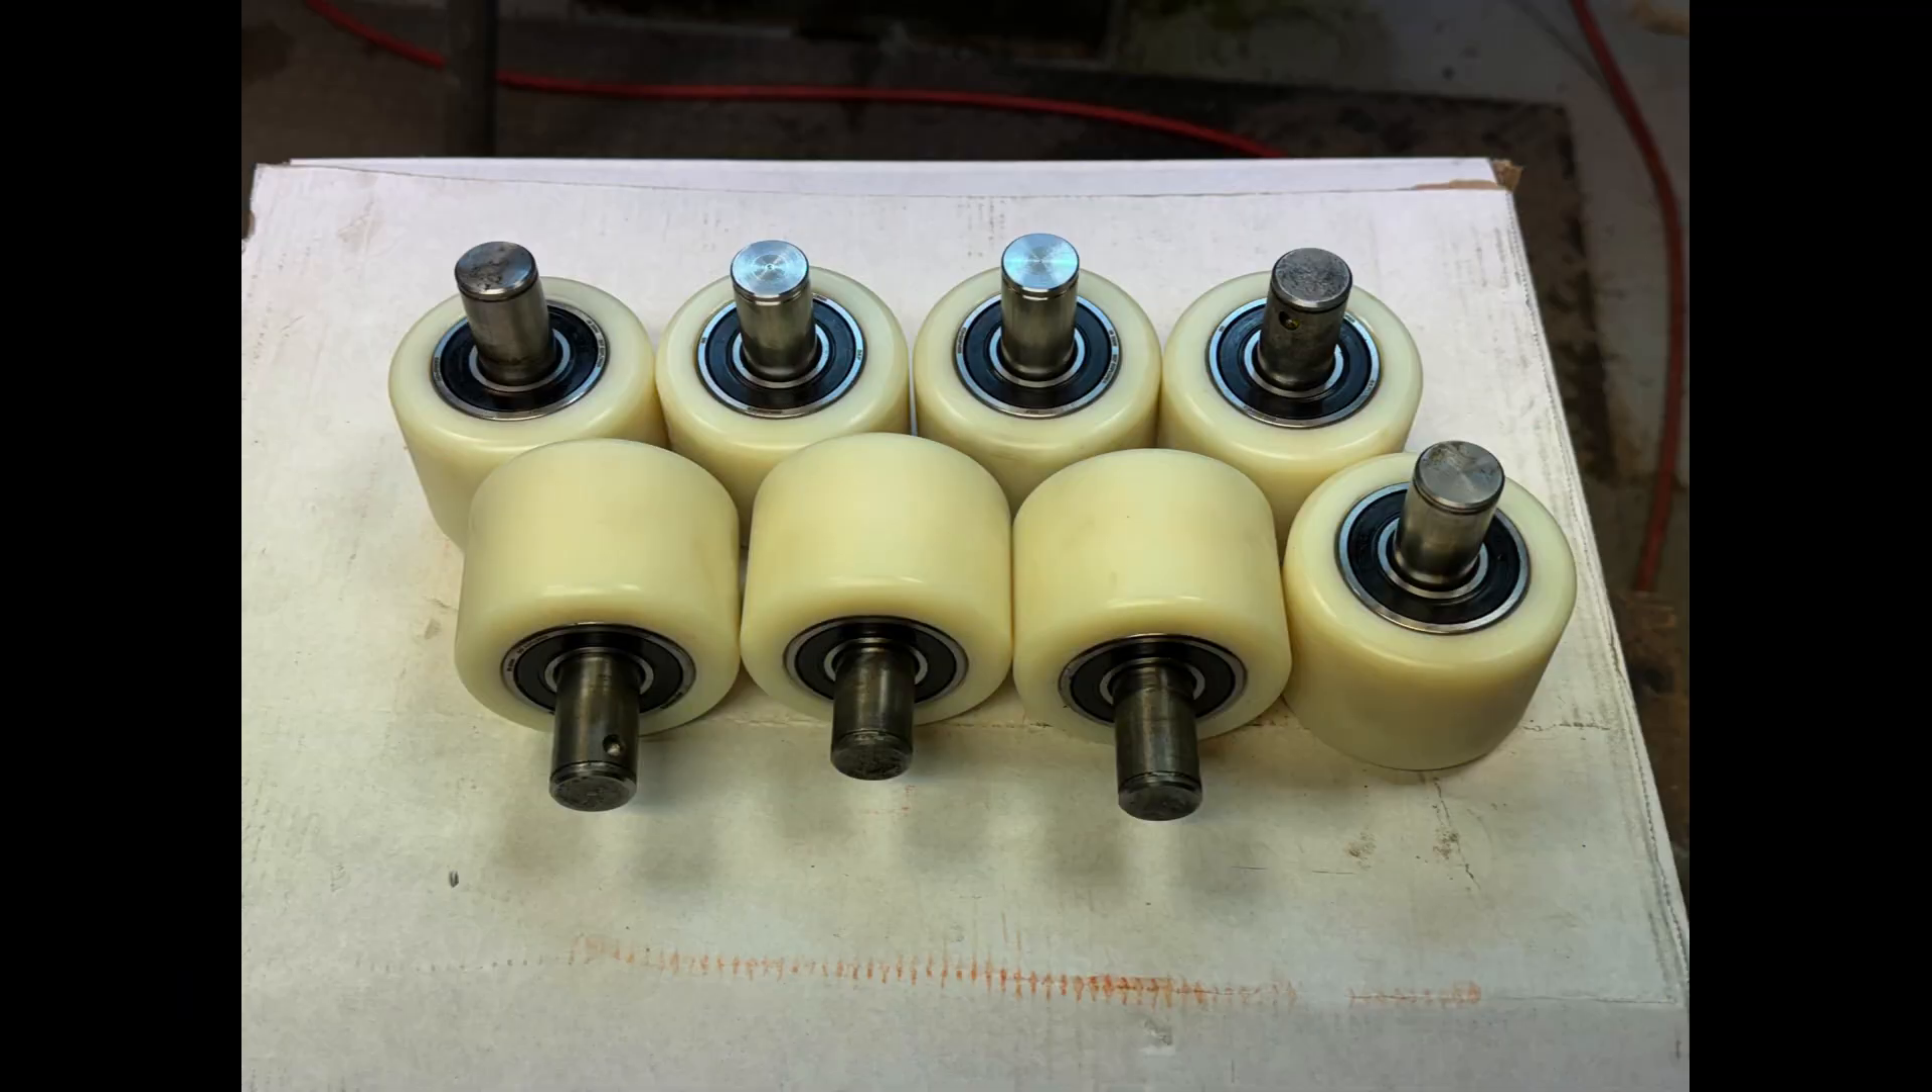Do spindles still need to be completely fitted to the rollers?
No.